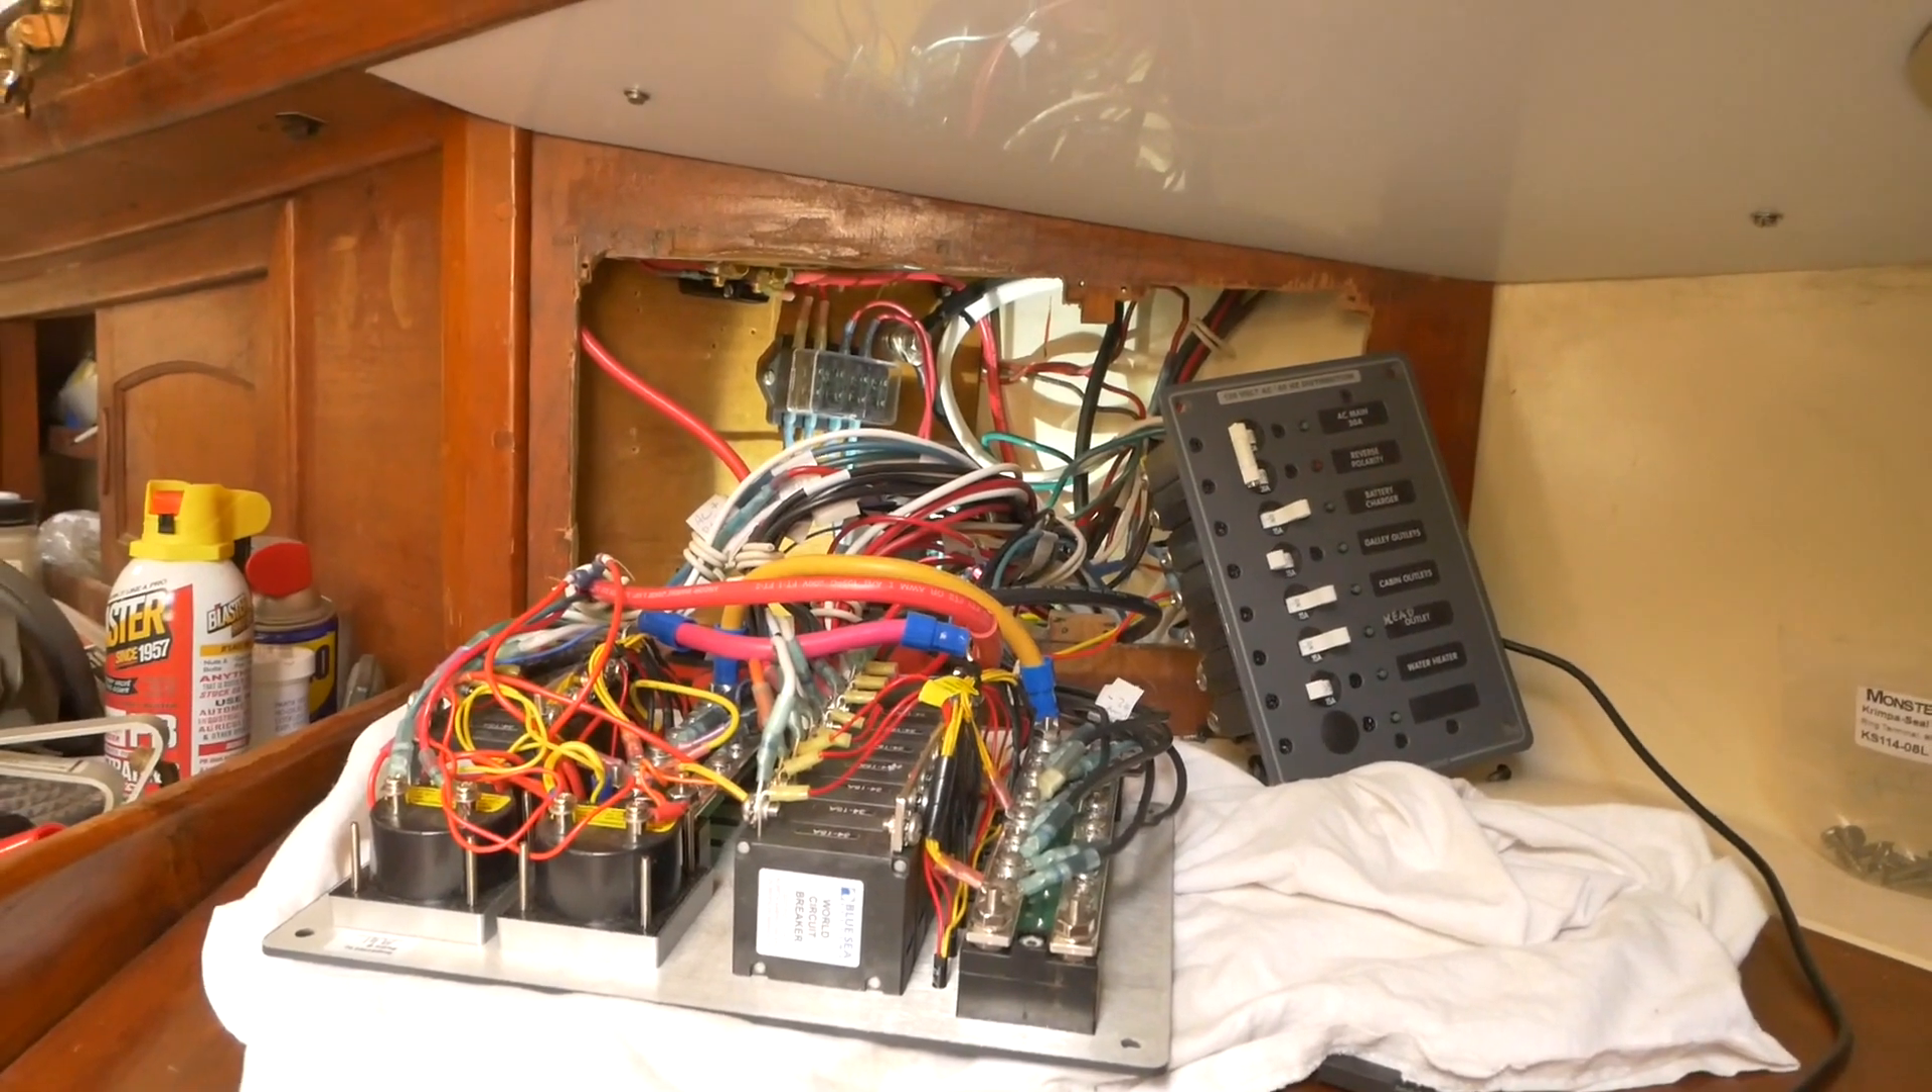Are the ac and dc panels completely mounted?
No.